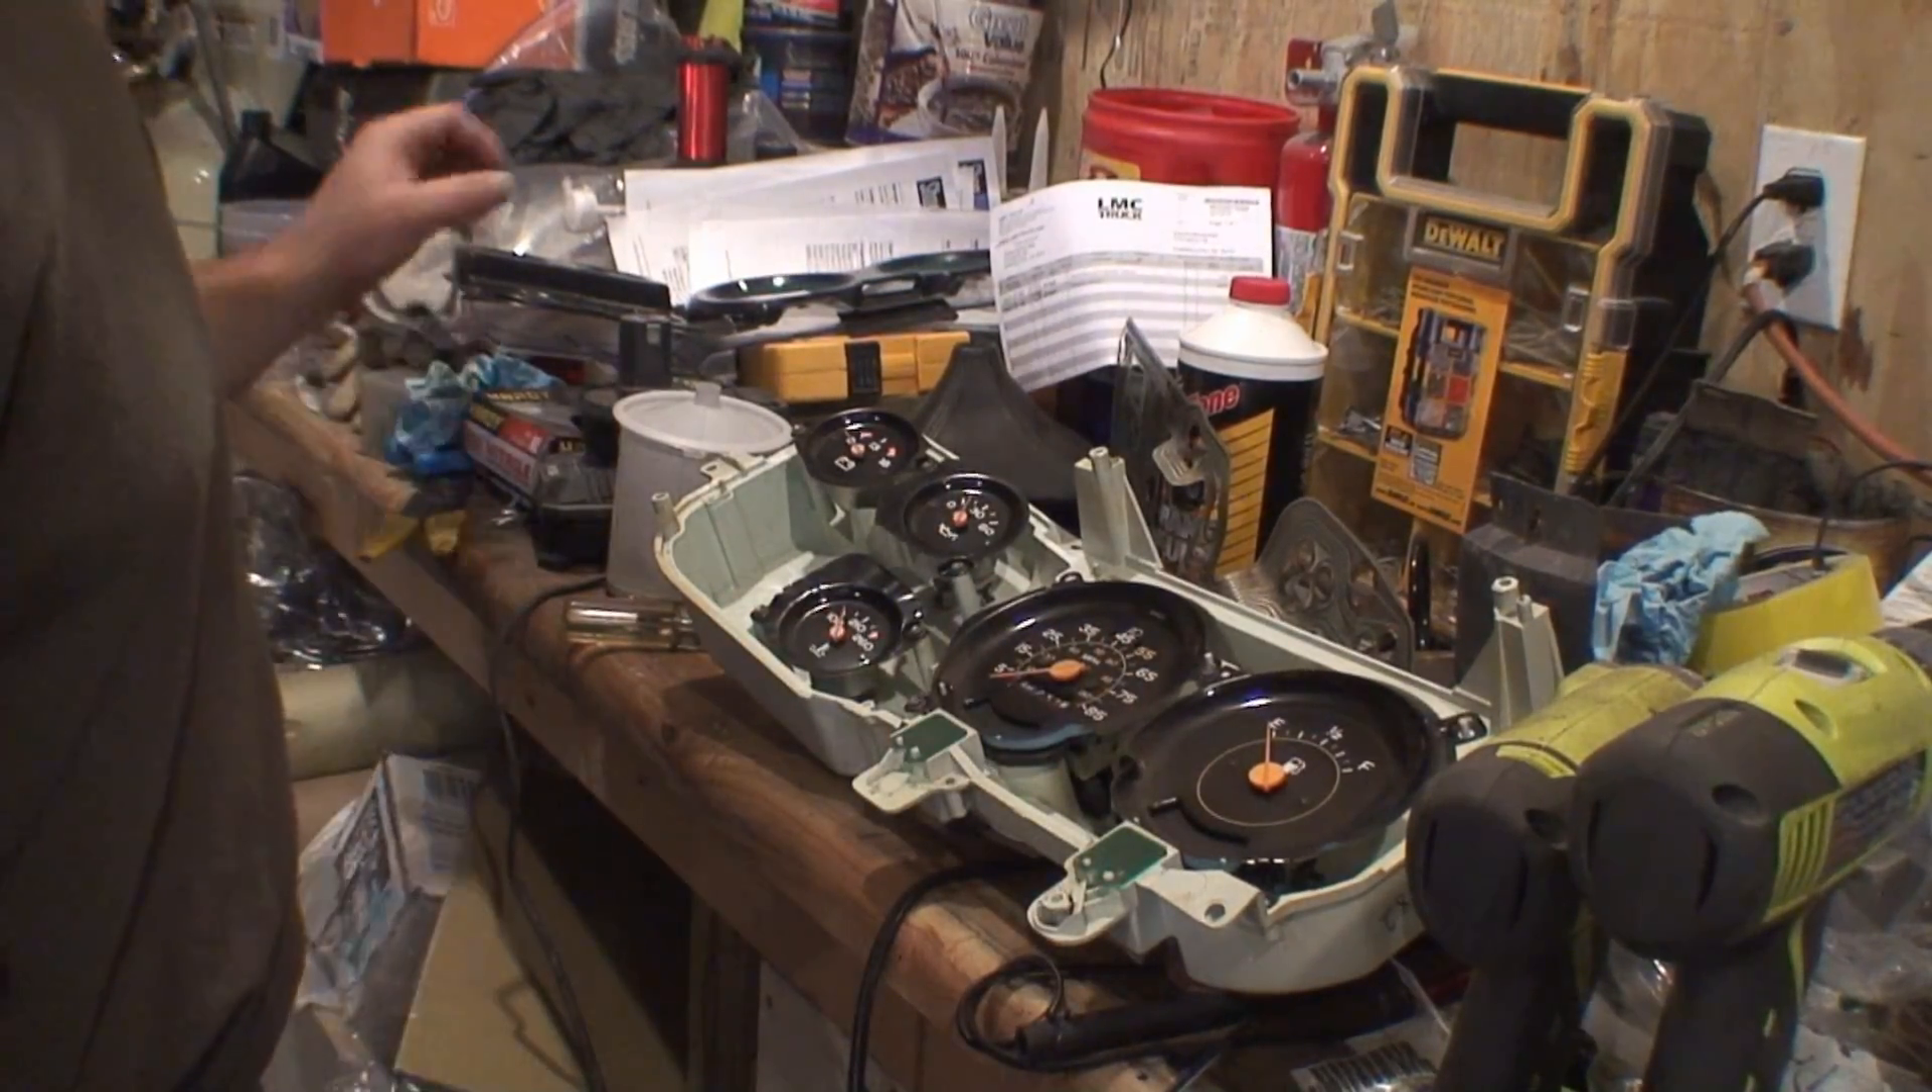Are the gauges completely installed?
Yes.